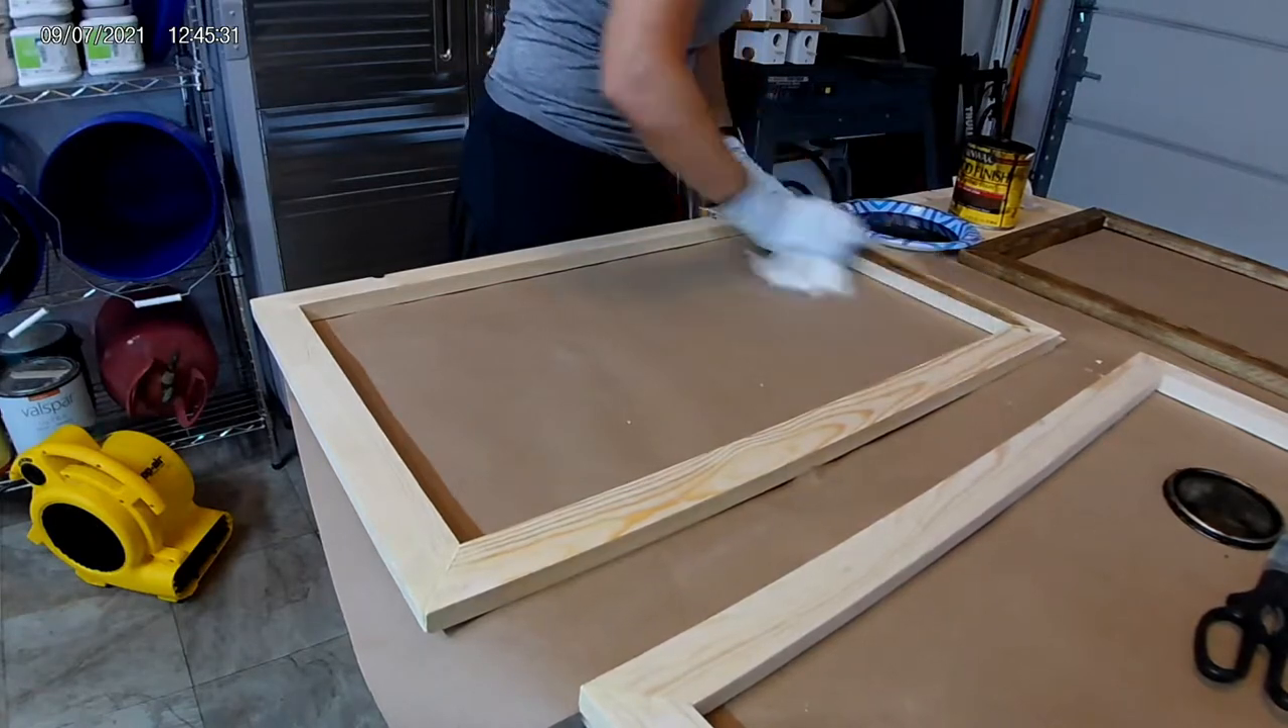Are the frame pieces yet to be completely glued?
No.